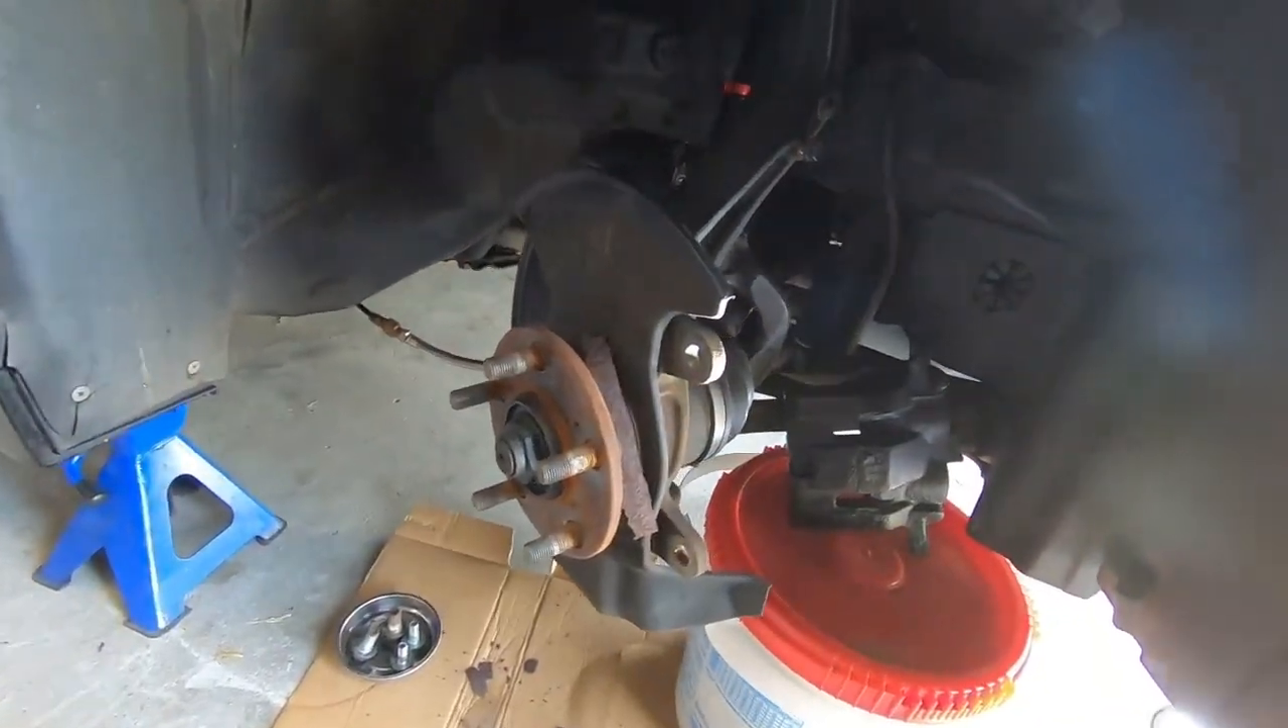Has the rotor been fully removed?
Yes.